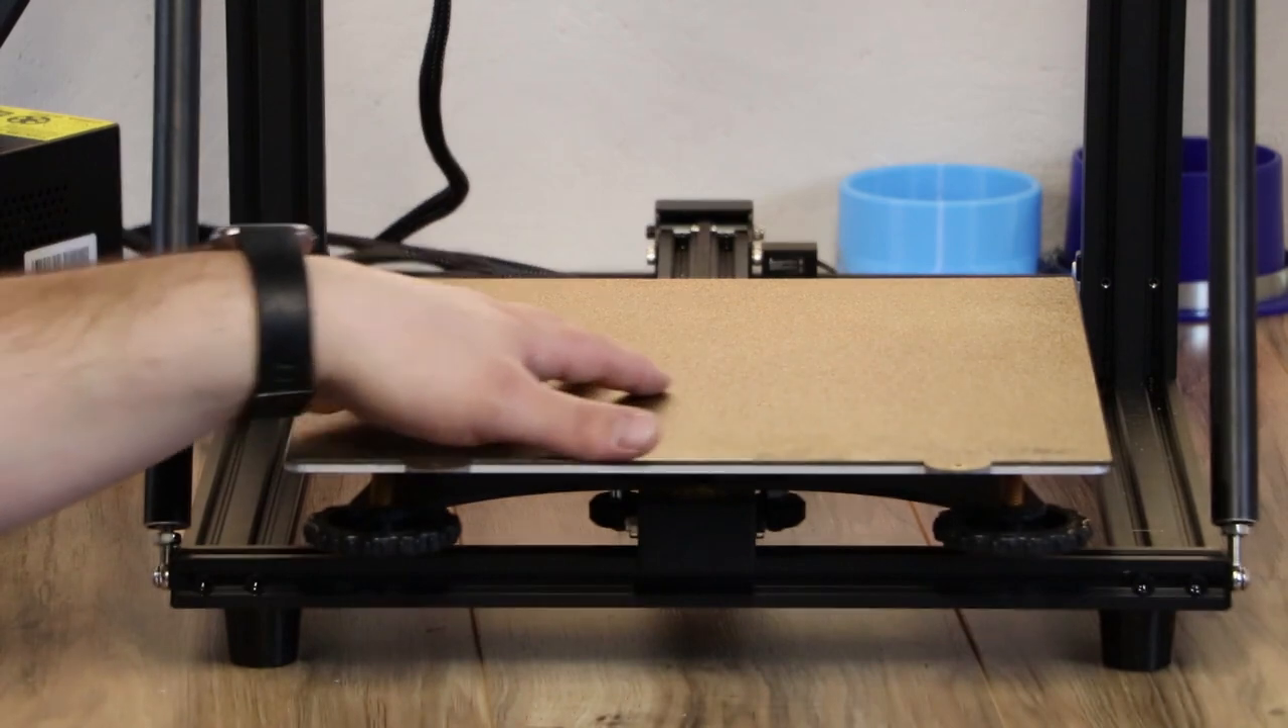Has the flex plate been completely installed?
Yes.